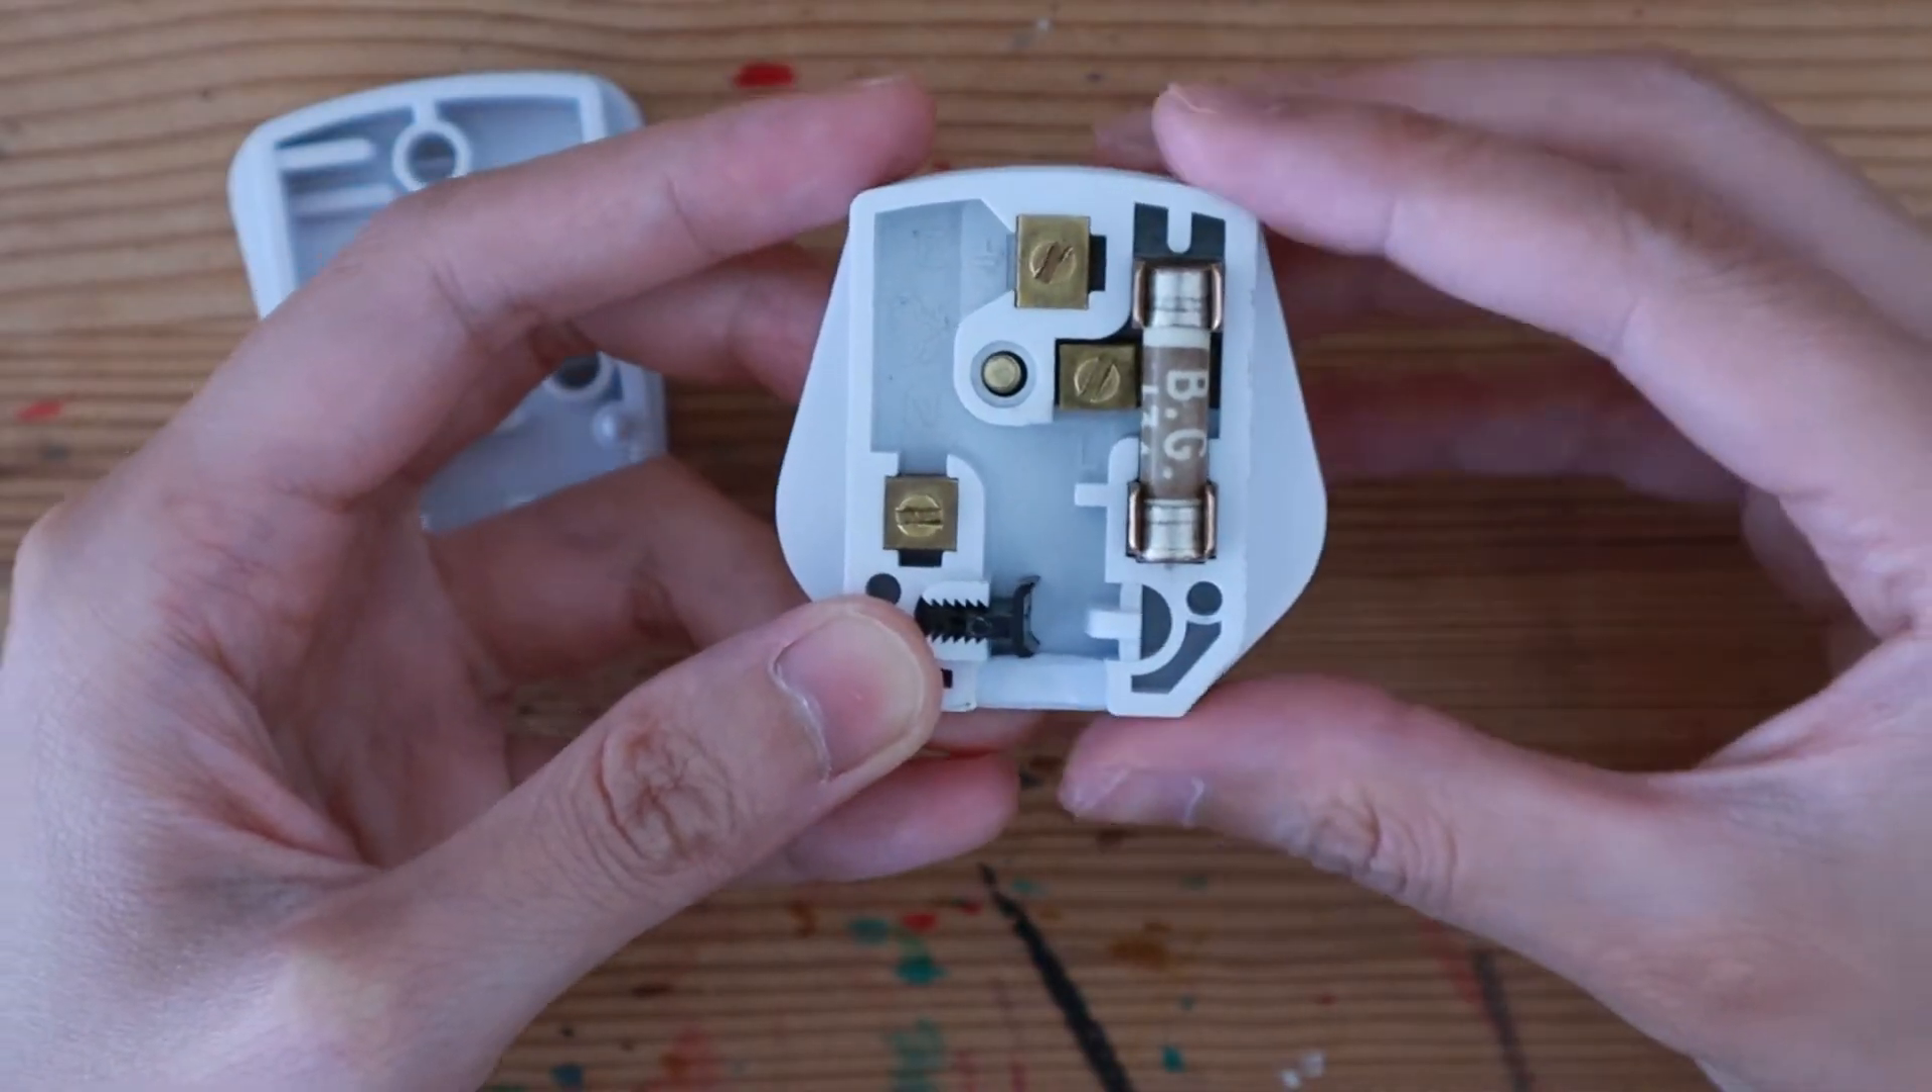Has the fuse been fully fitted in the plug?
Yes.